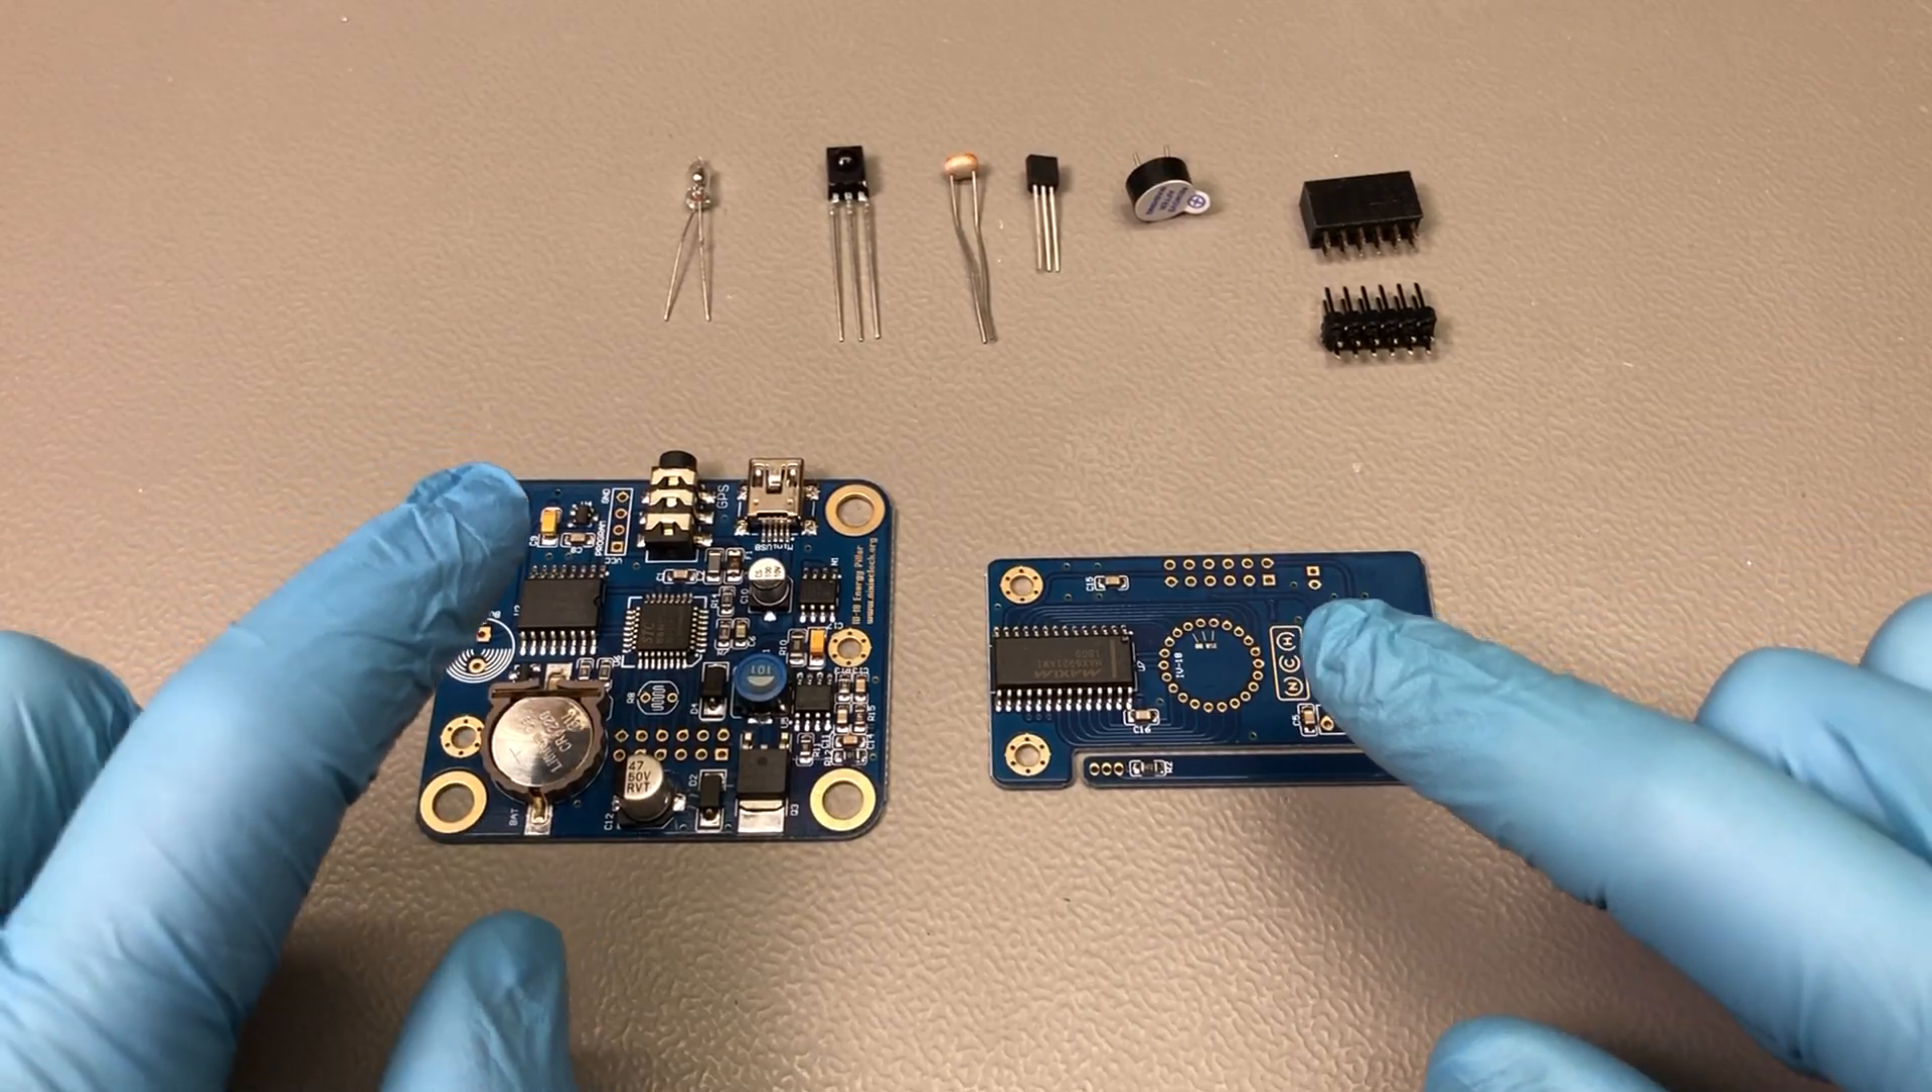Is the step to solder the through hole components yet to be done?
Yes.